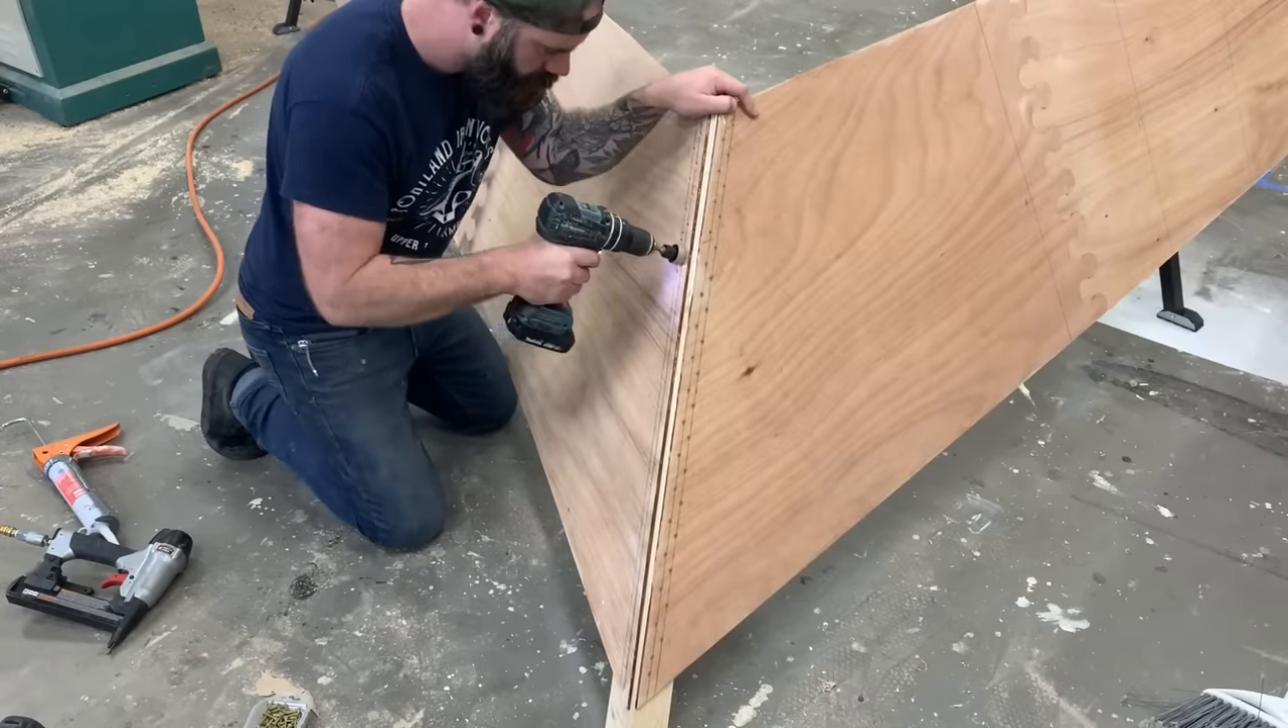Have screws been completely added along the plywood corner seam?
No.